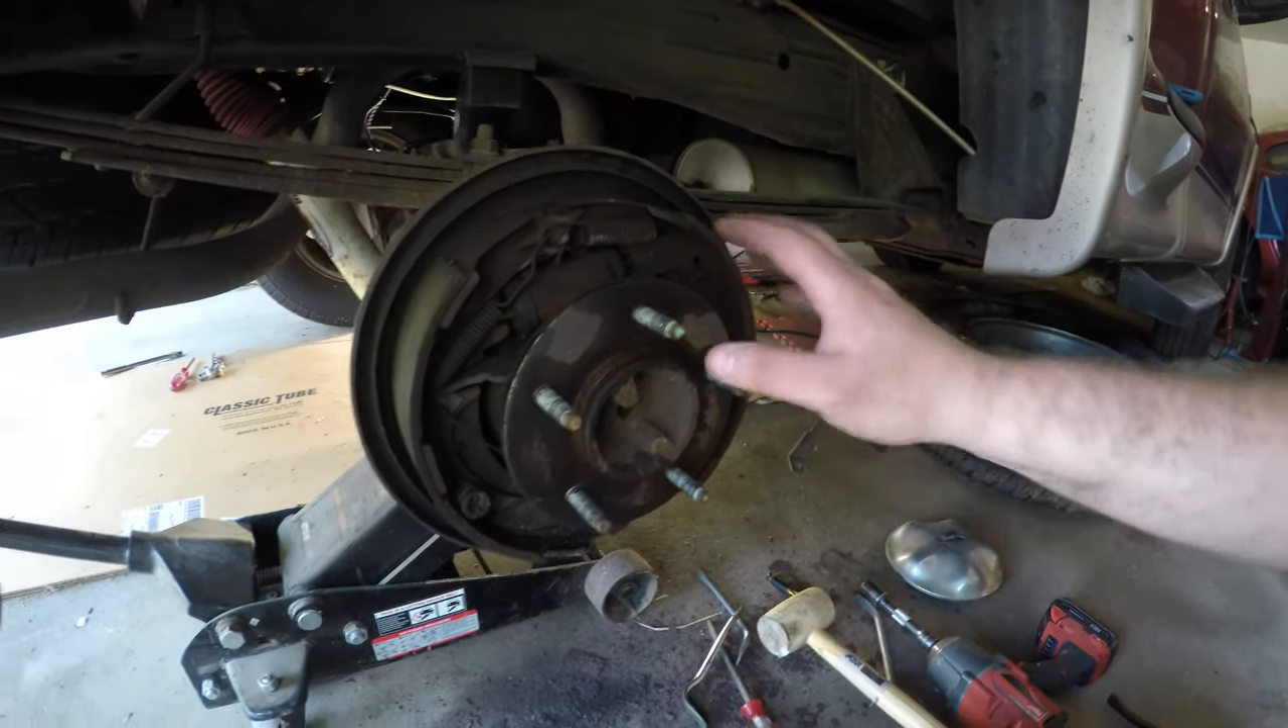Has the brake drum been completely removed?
Yes.